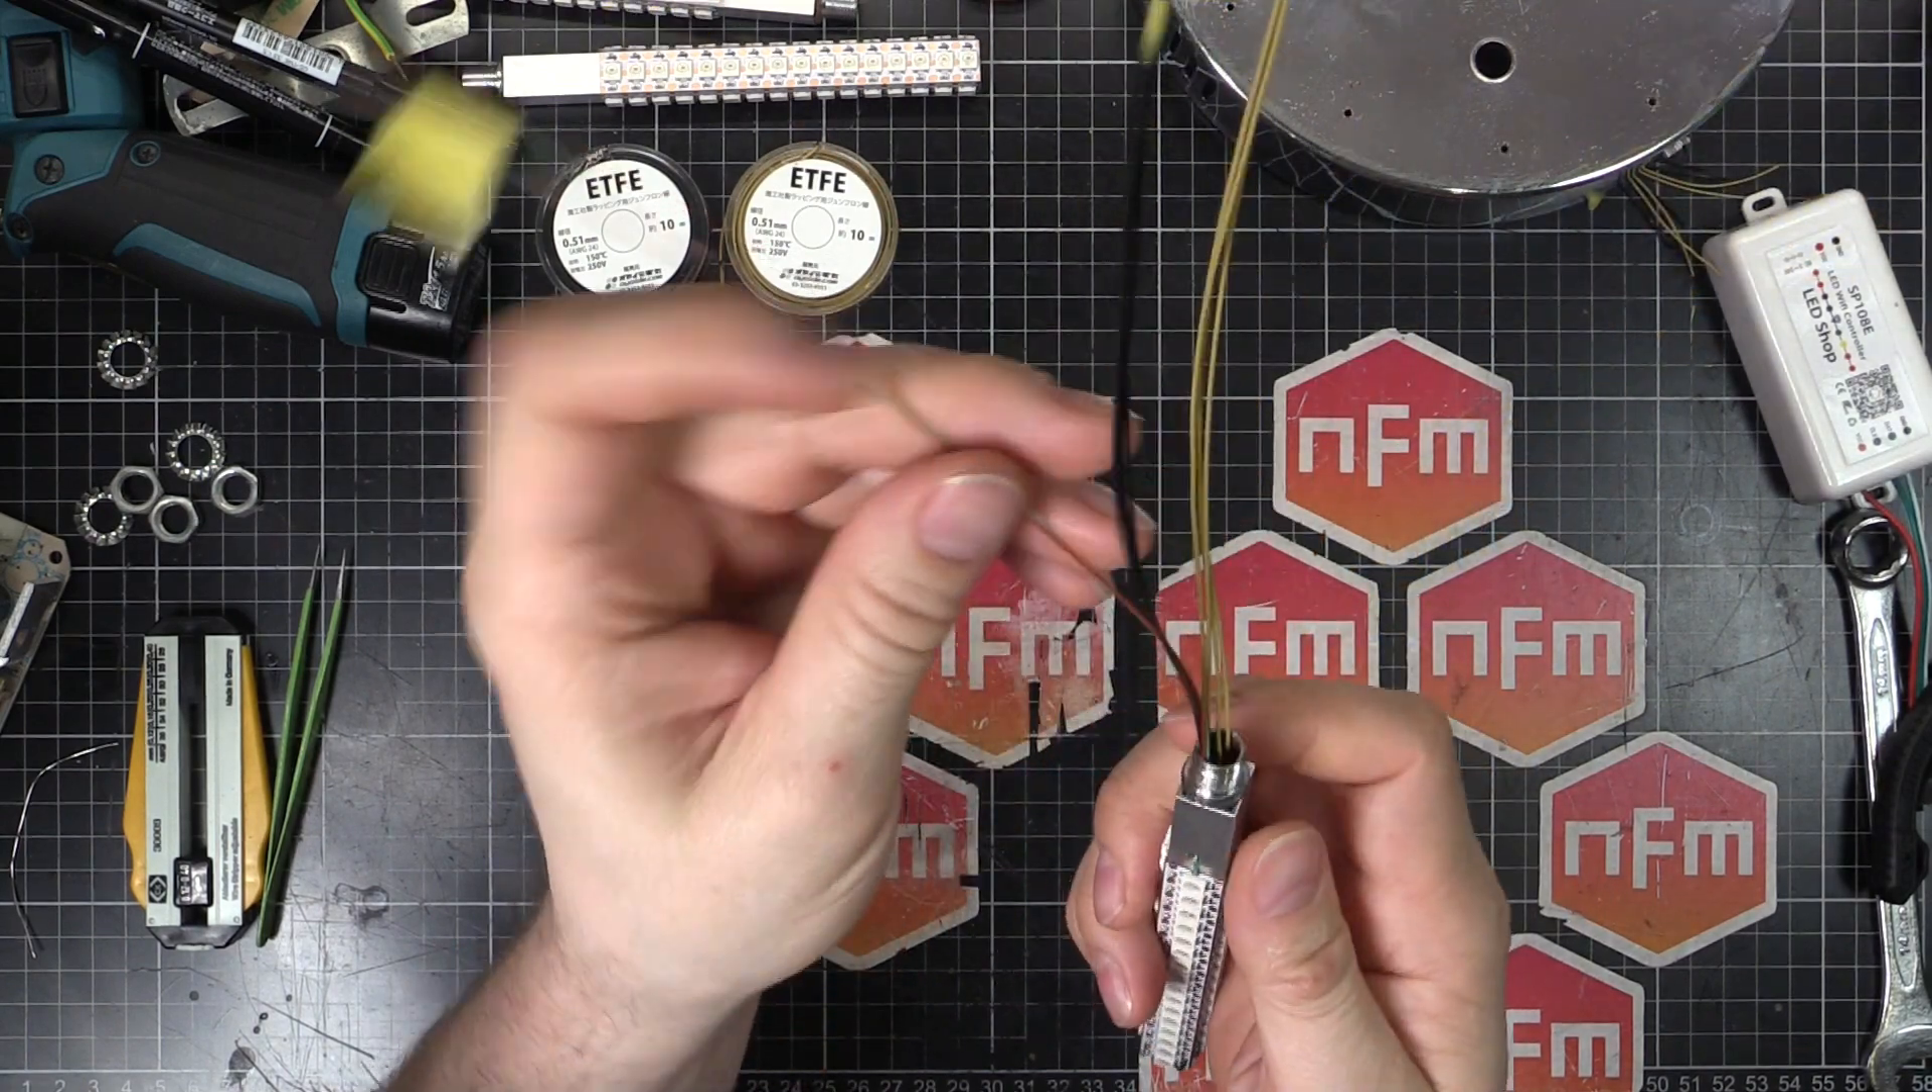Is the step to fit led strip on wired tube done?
Yes.